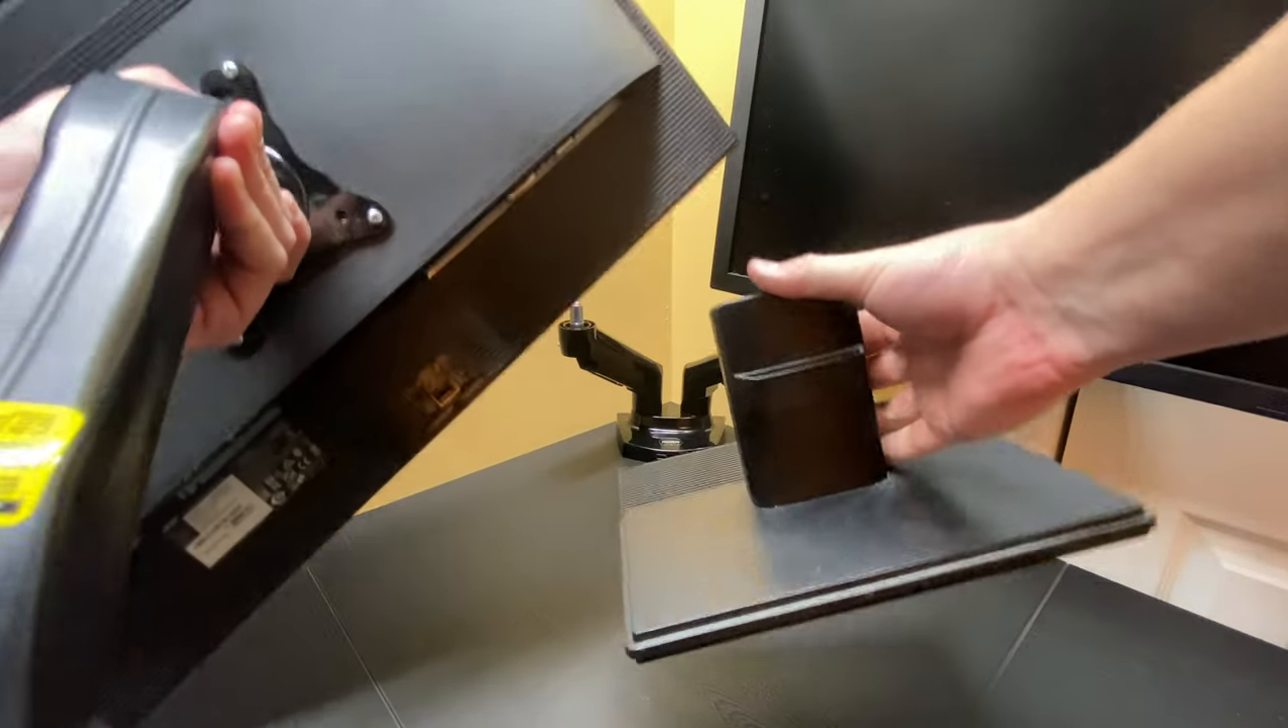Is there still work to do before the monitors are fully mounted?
Yes.